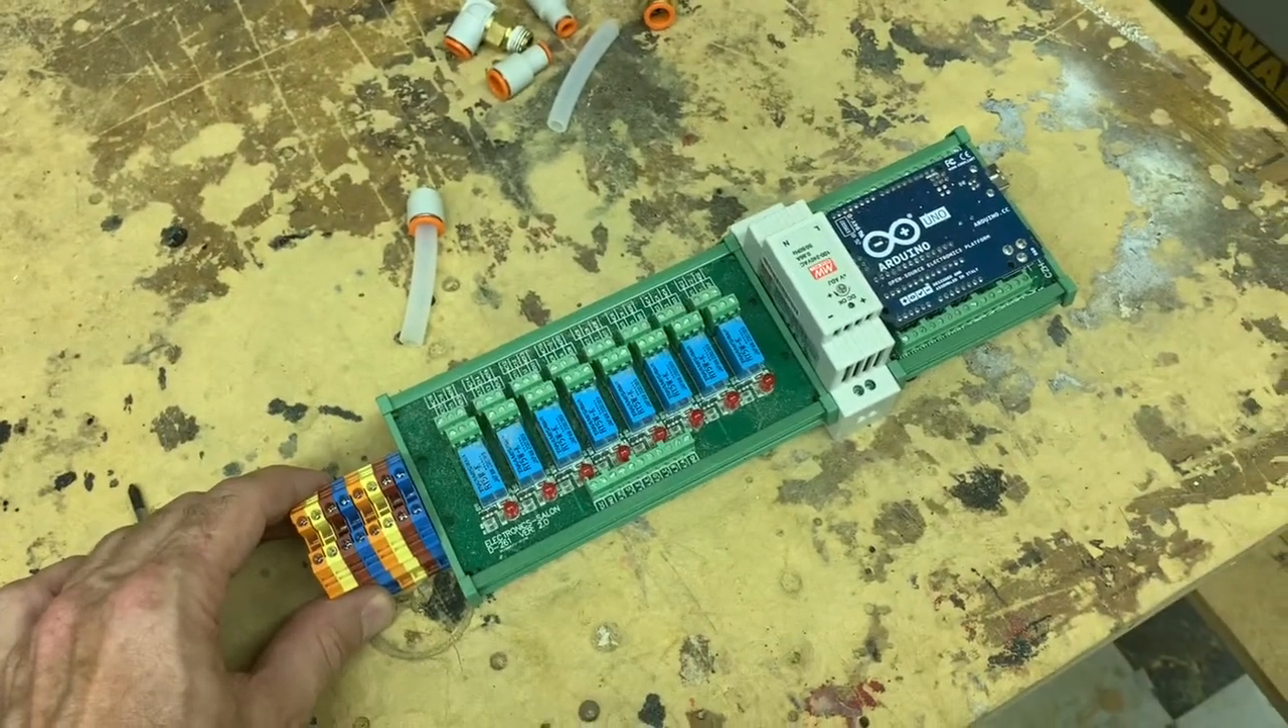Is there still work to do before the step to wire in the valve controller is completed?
Yes.